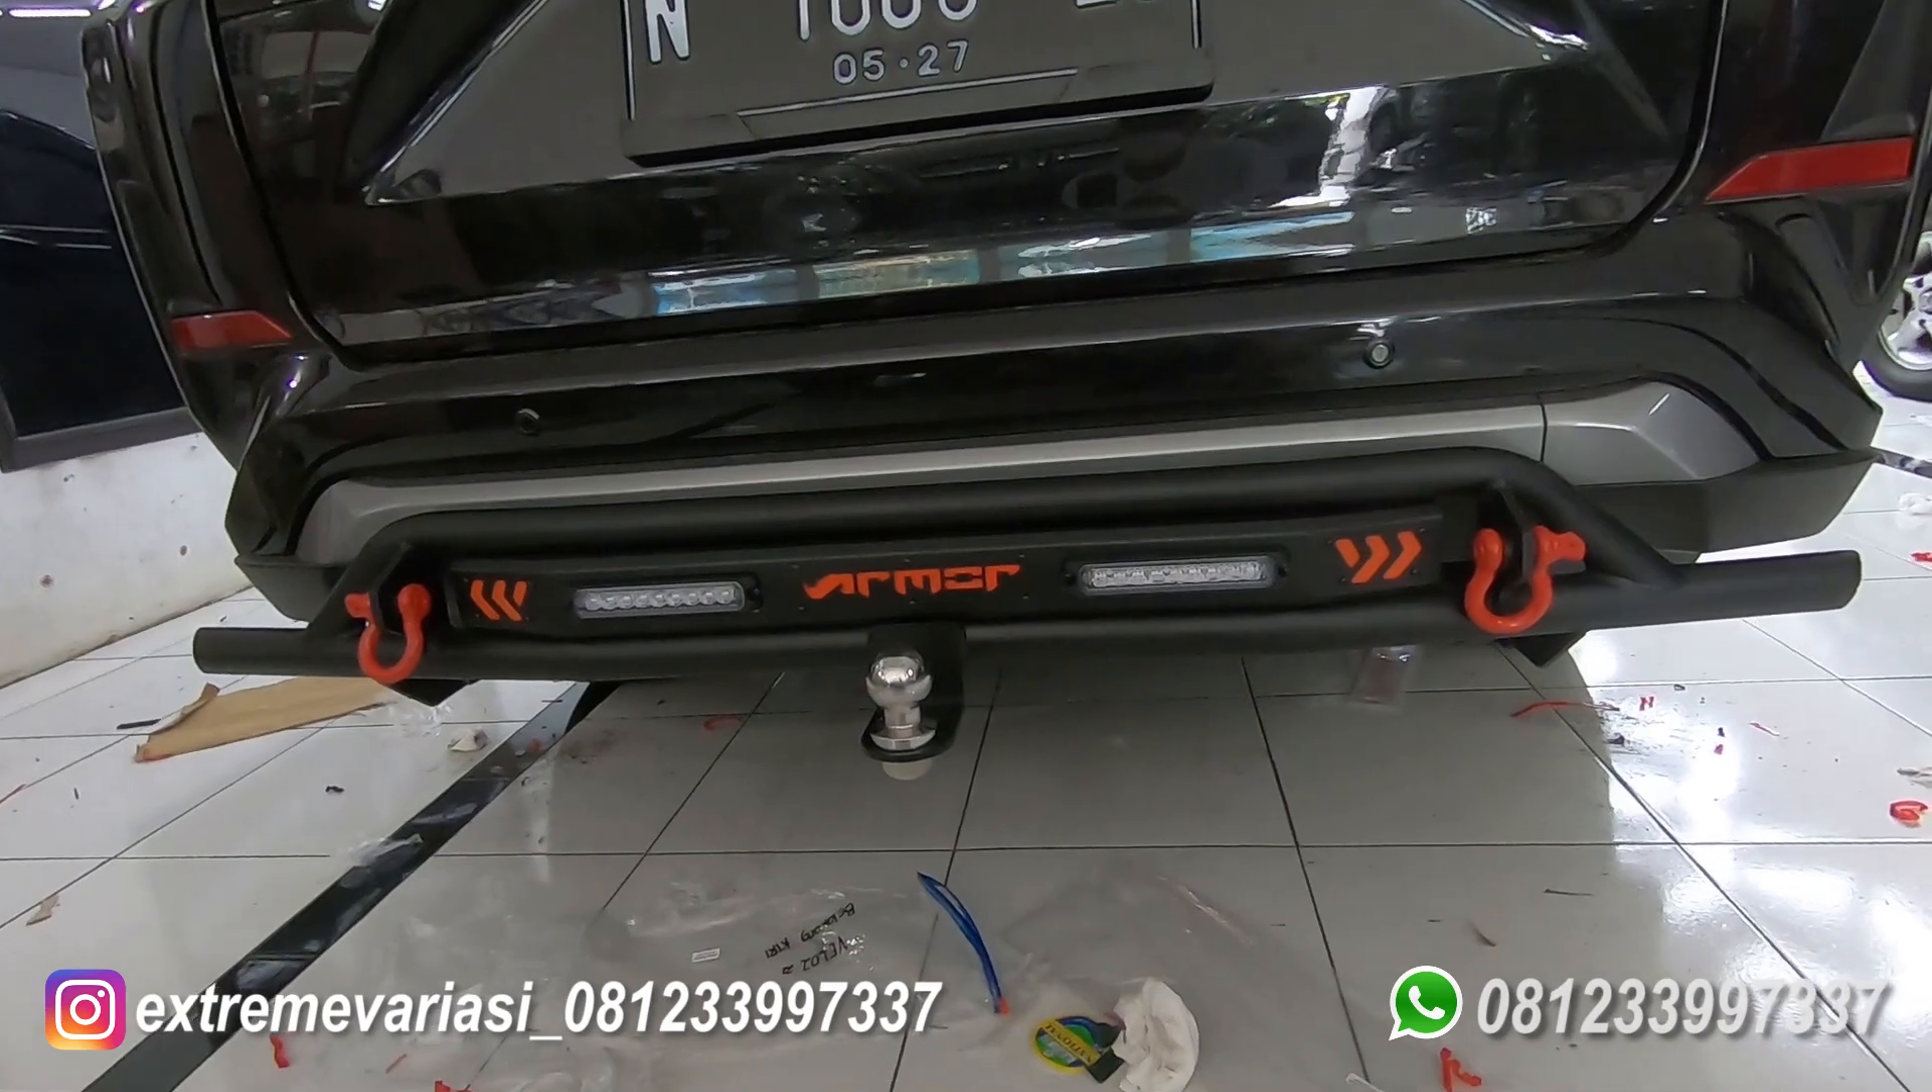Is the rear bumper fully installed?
Yes.